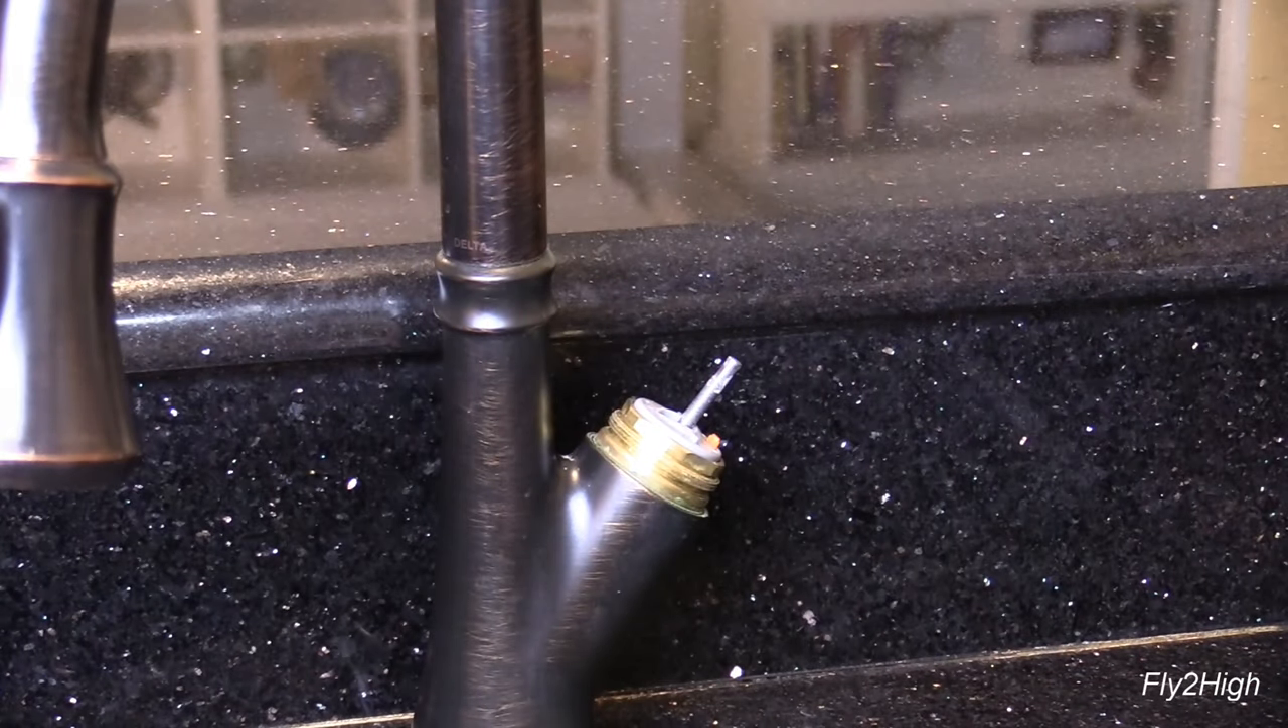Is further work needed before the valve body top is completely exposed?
No.